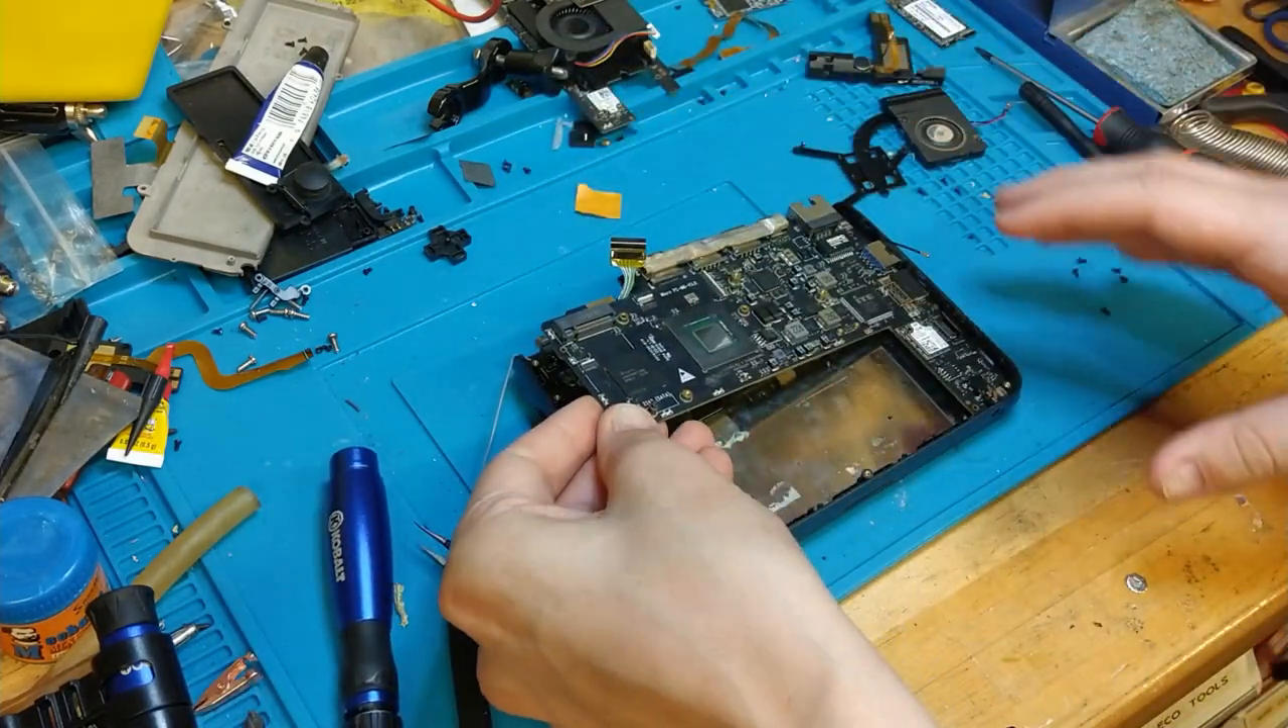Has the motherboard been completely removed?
No.